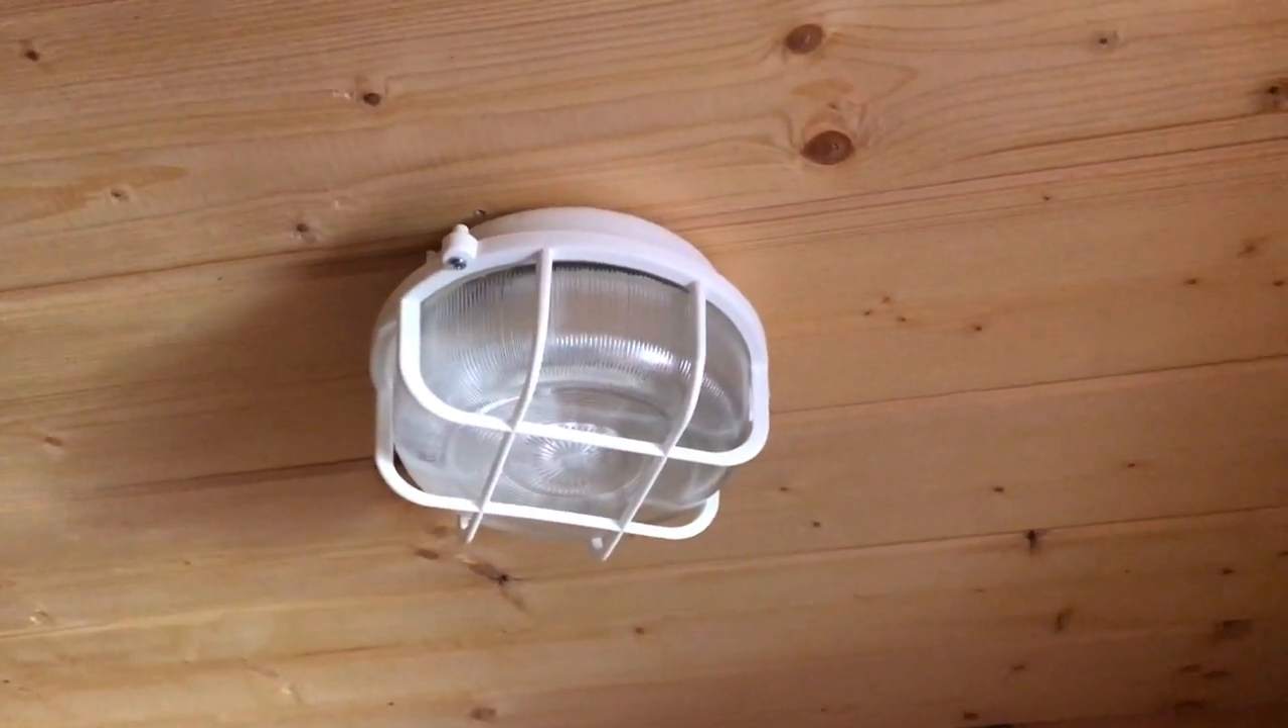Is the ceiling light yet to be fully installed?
No.